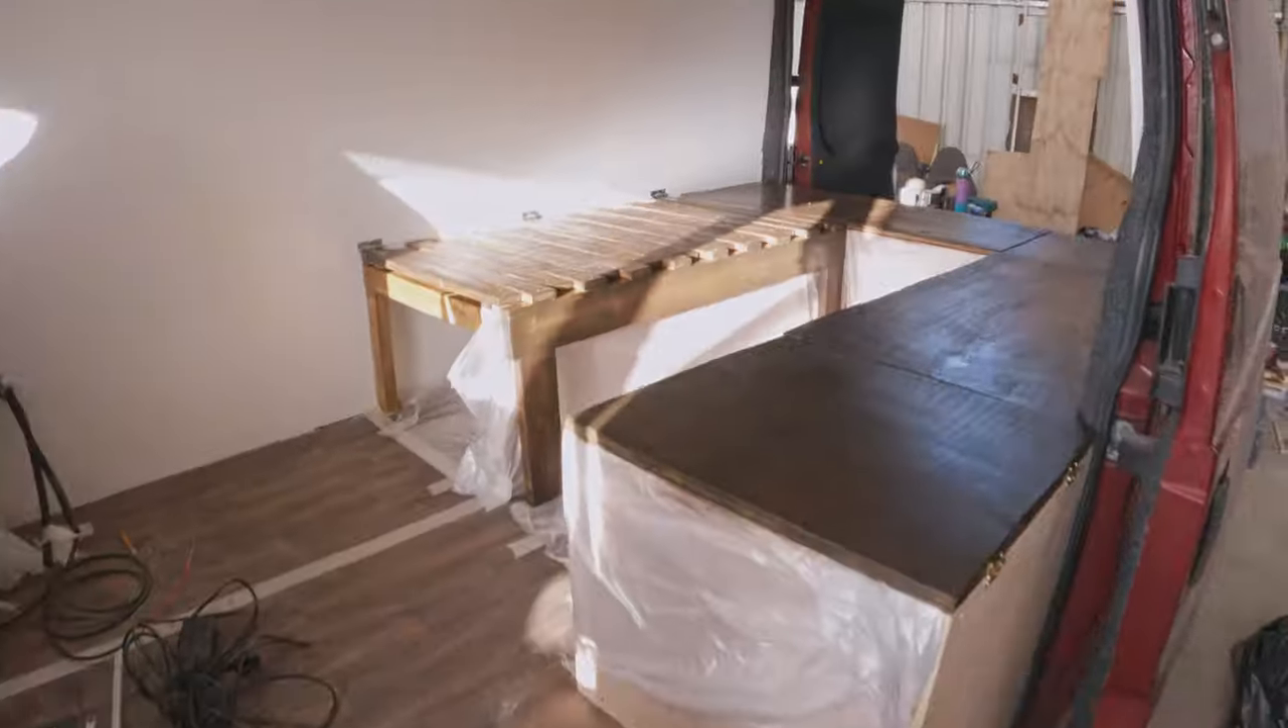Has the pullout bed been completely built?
Yes.